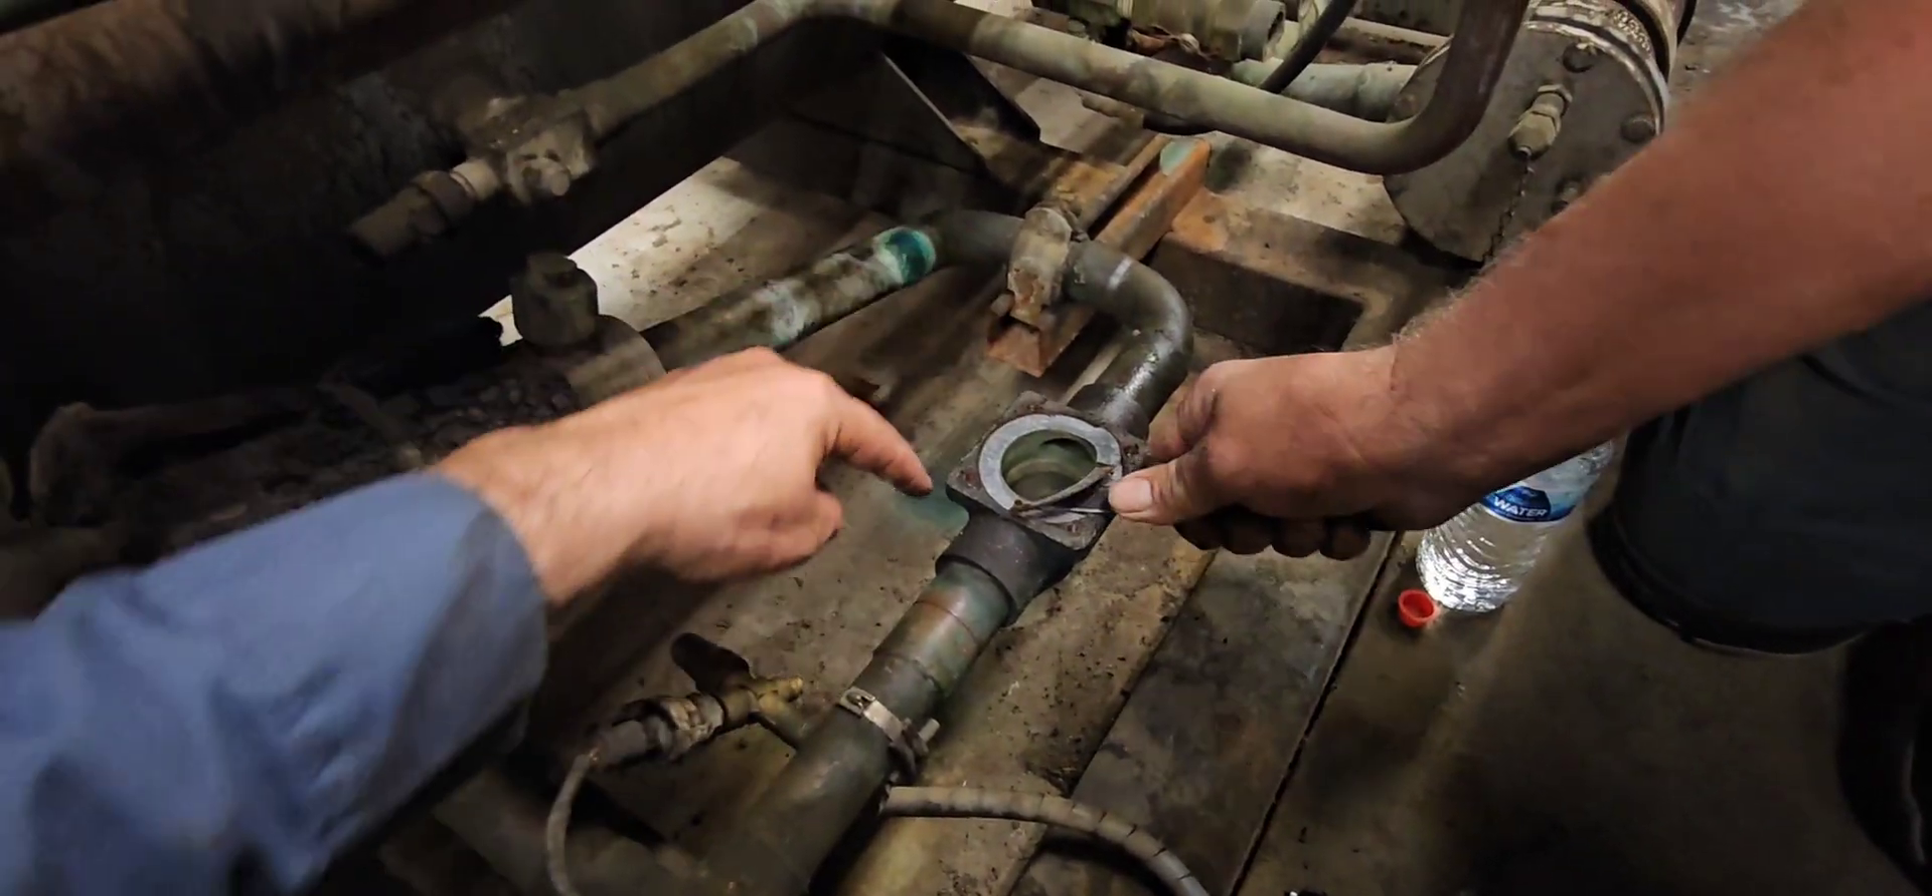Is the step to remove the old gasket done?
No.